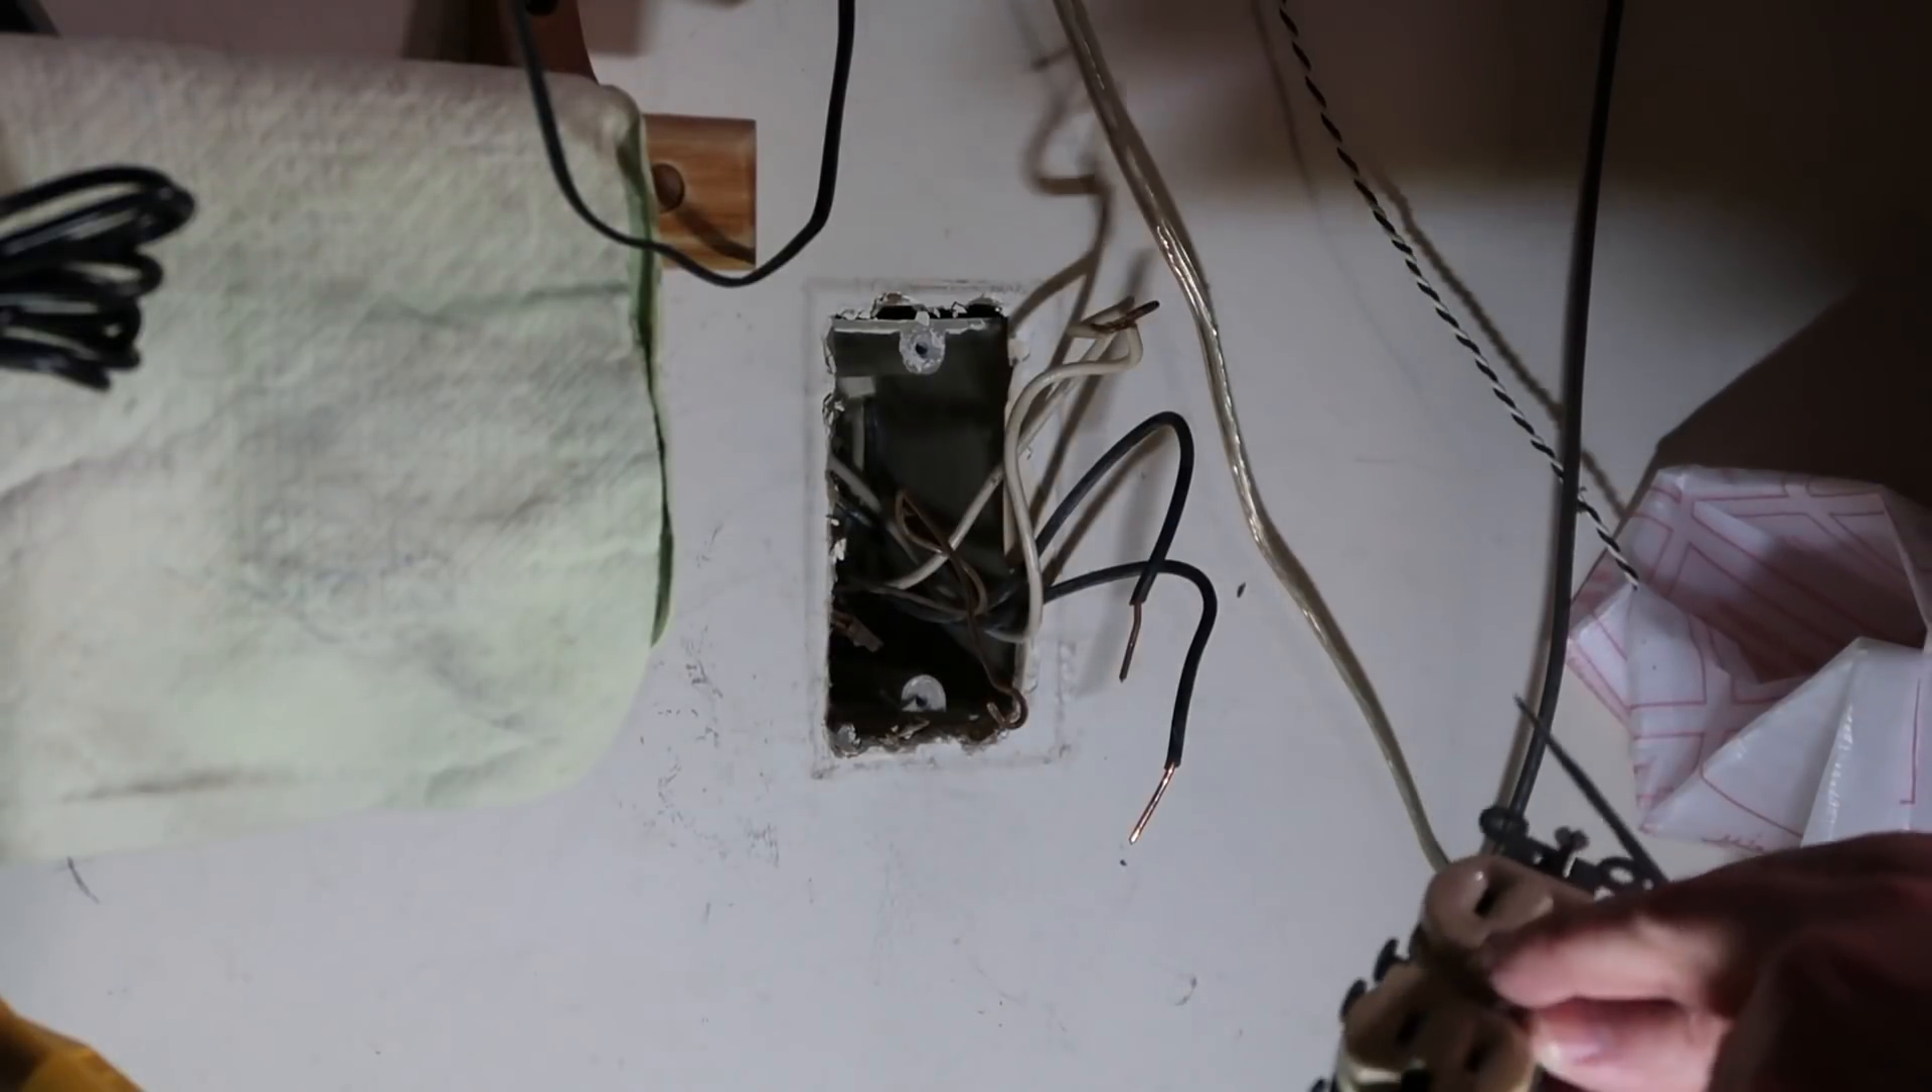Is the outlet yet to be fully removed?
No.